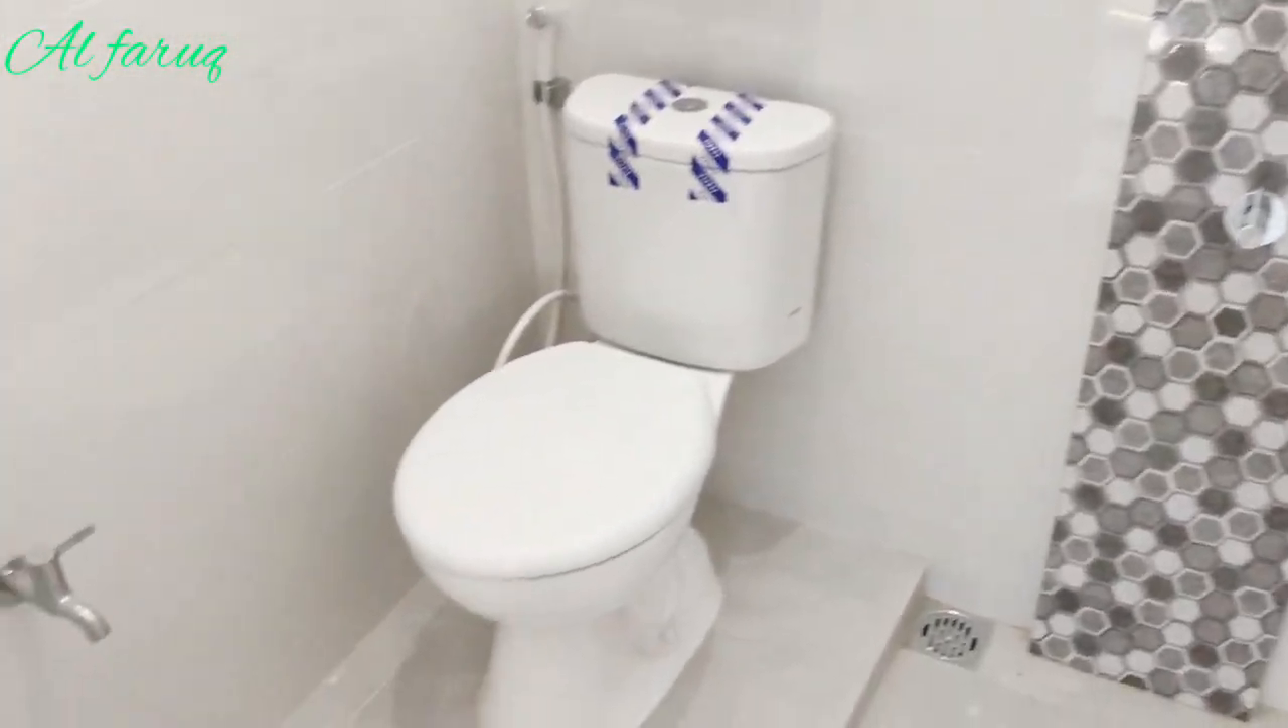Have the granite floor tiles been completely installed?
Yes.